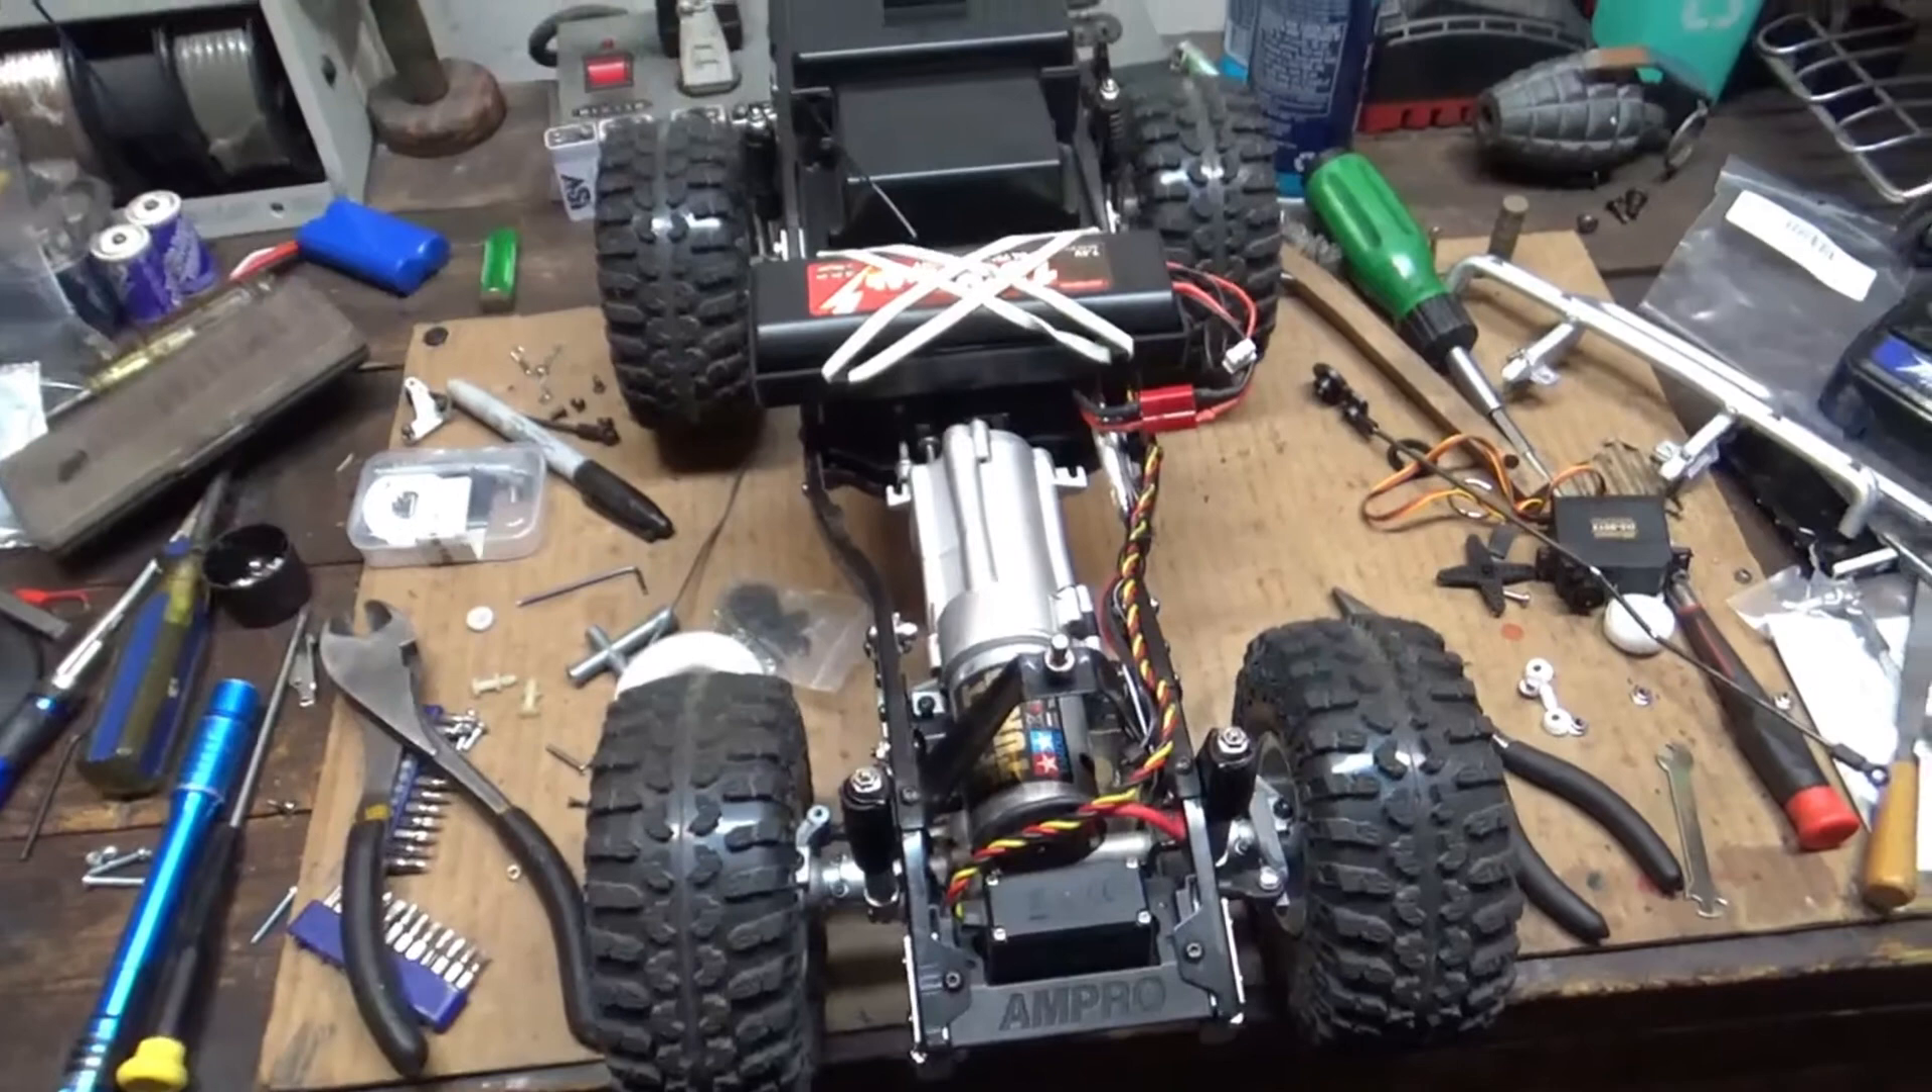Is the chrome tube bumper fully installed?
No.